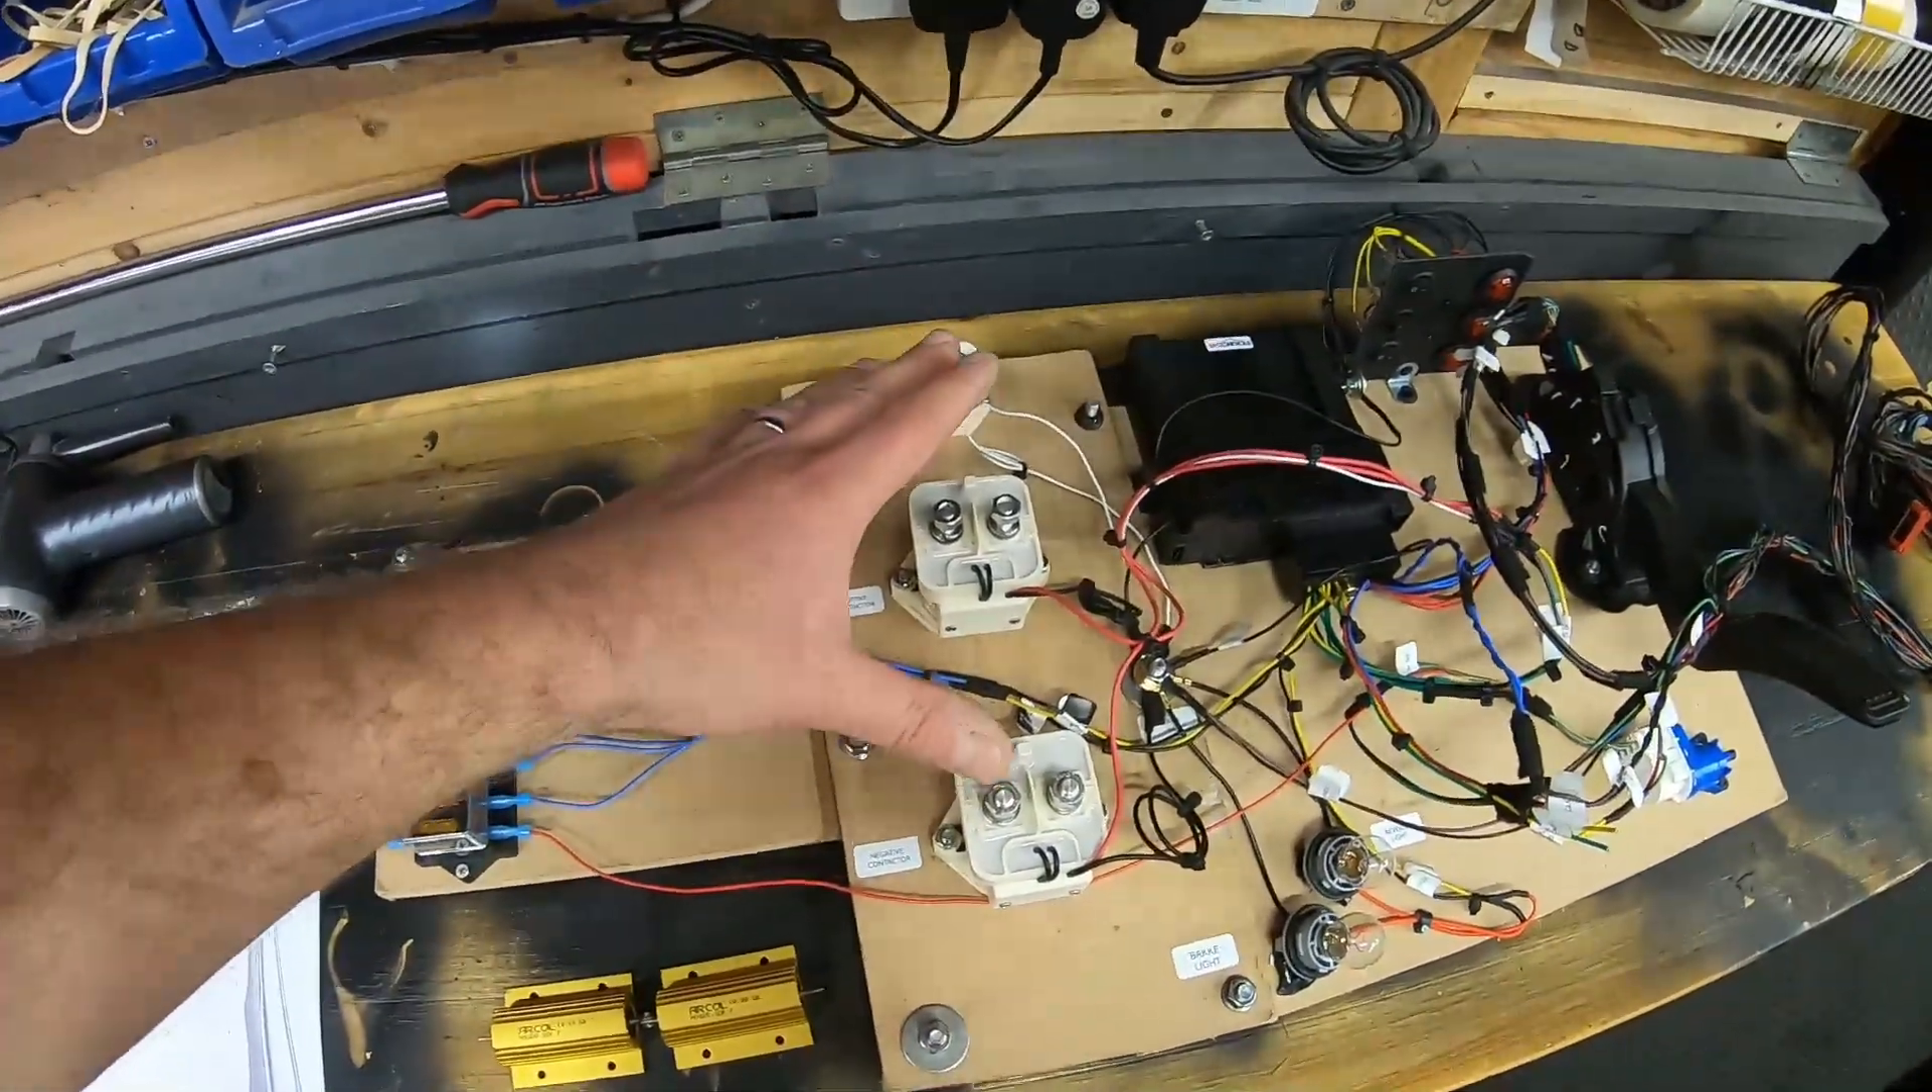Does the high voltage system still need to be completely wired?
Yes.